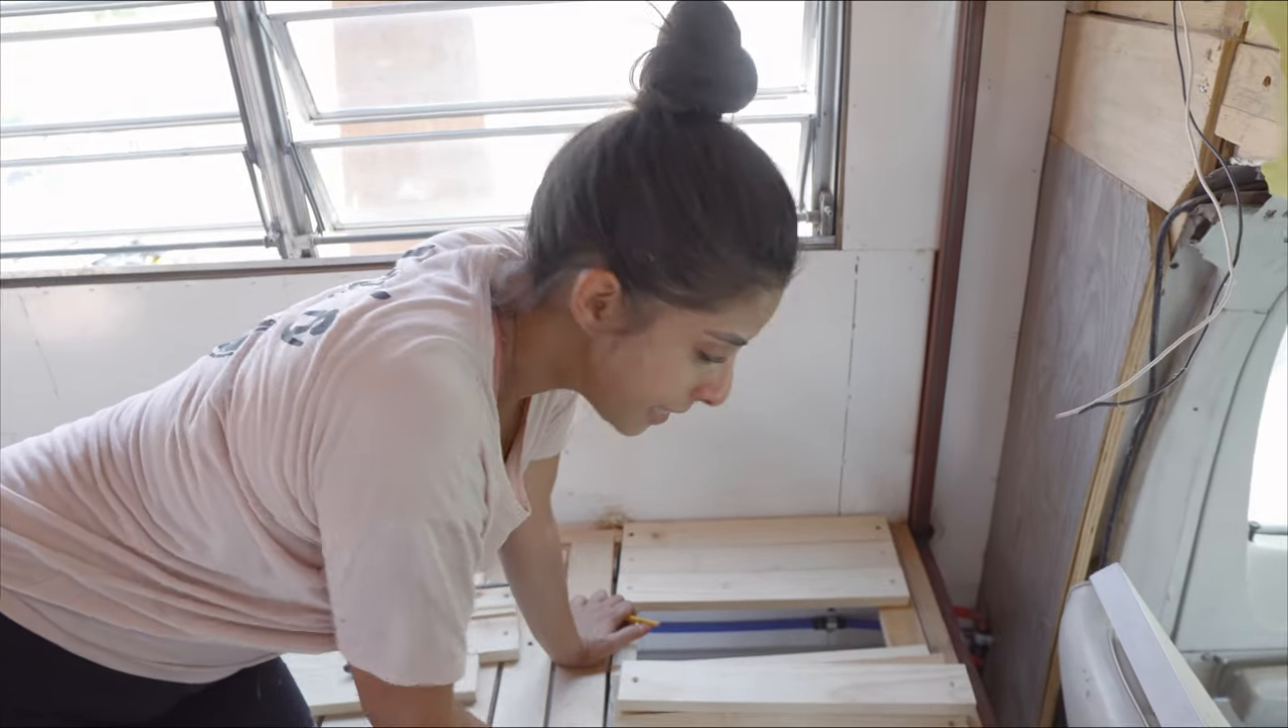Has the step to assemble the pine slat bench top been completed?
No.